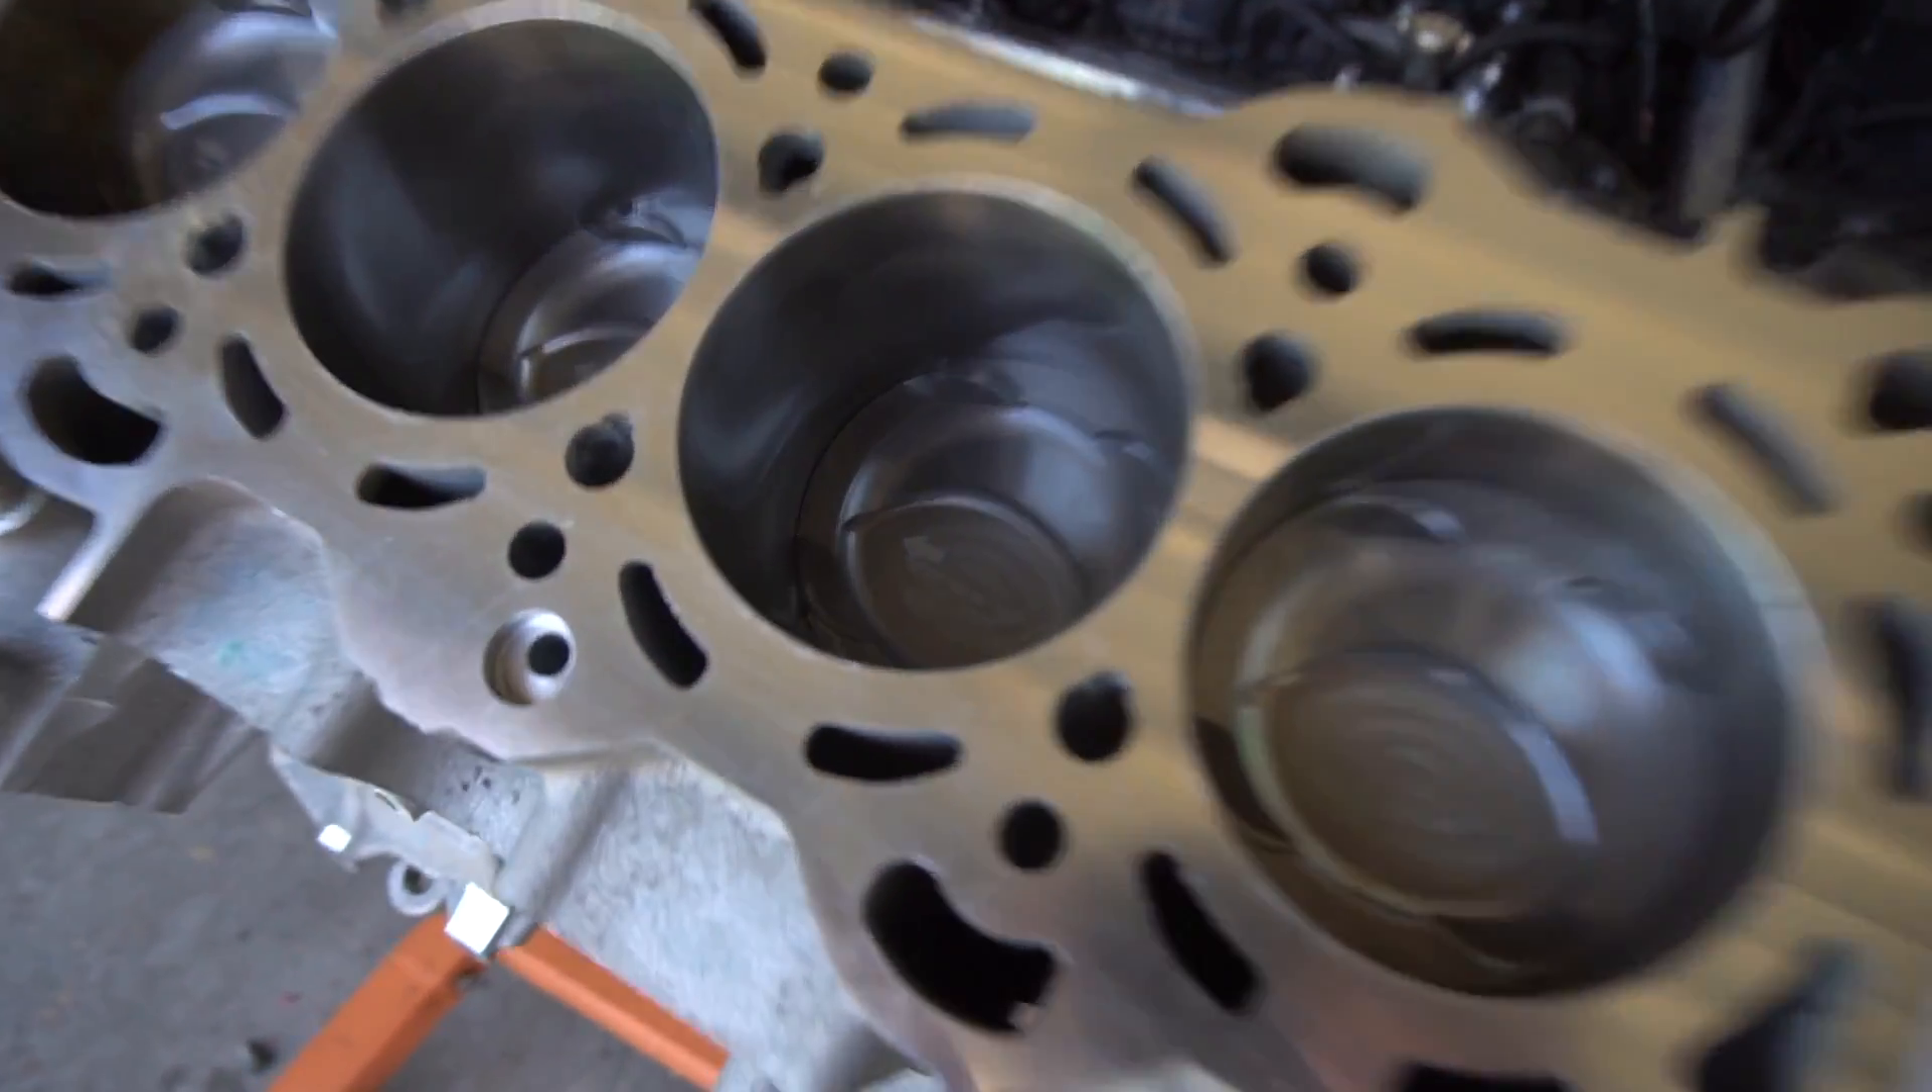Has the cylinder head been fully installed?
No.